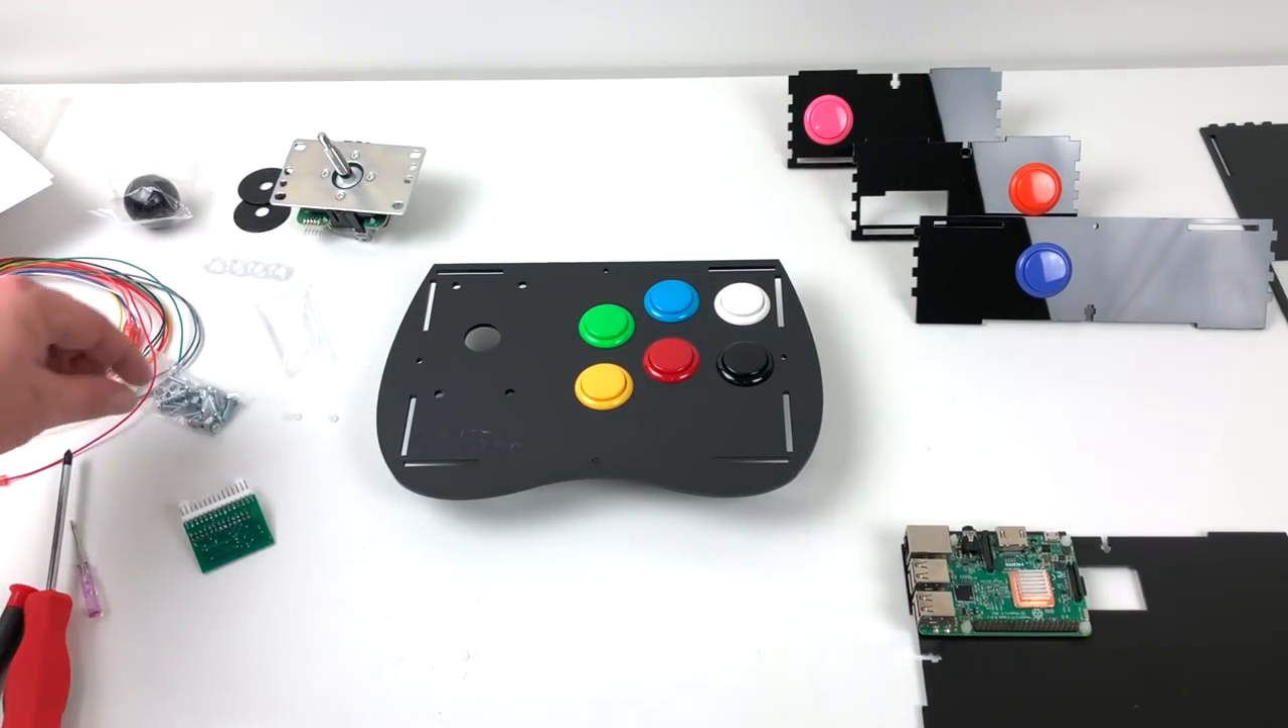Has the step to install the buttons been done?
Yes.